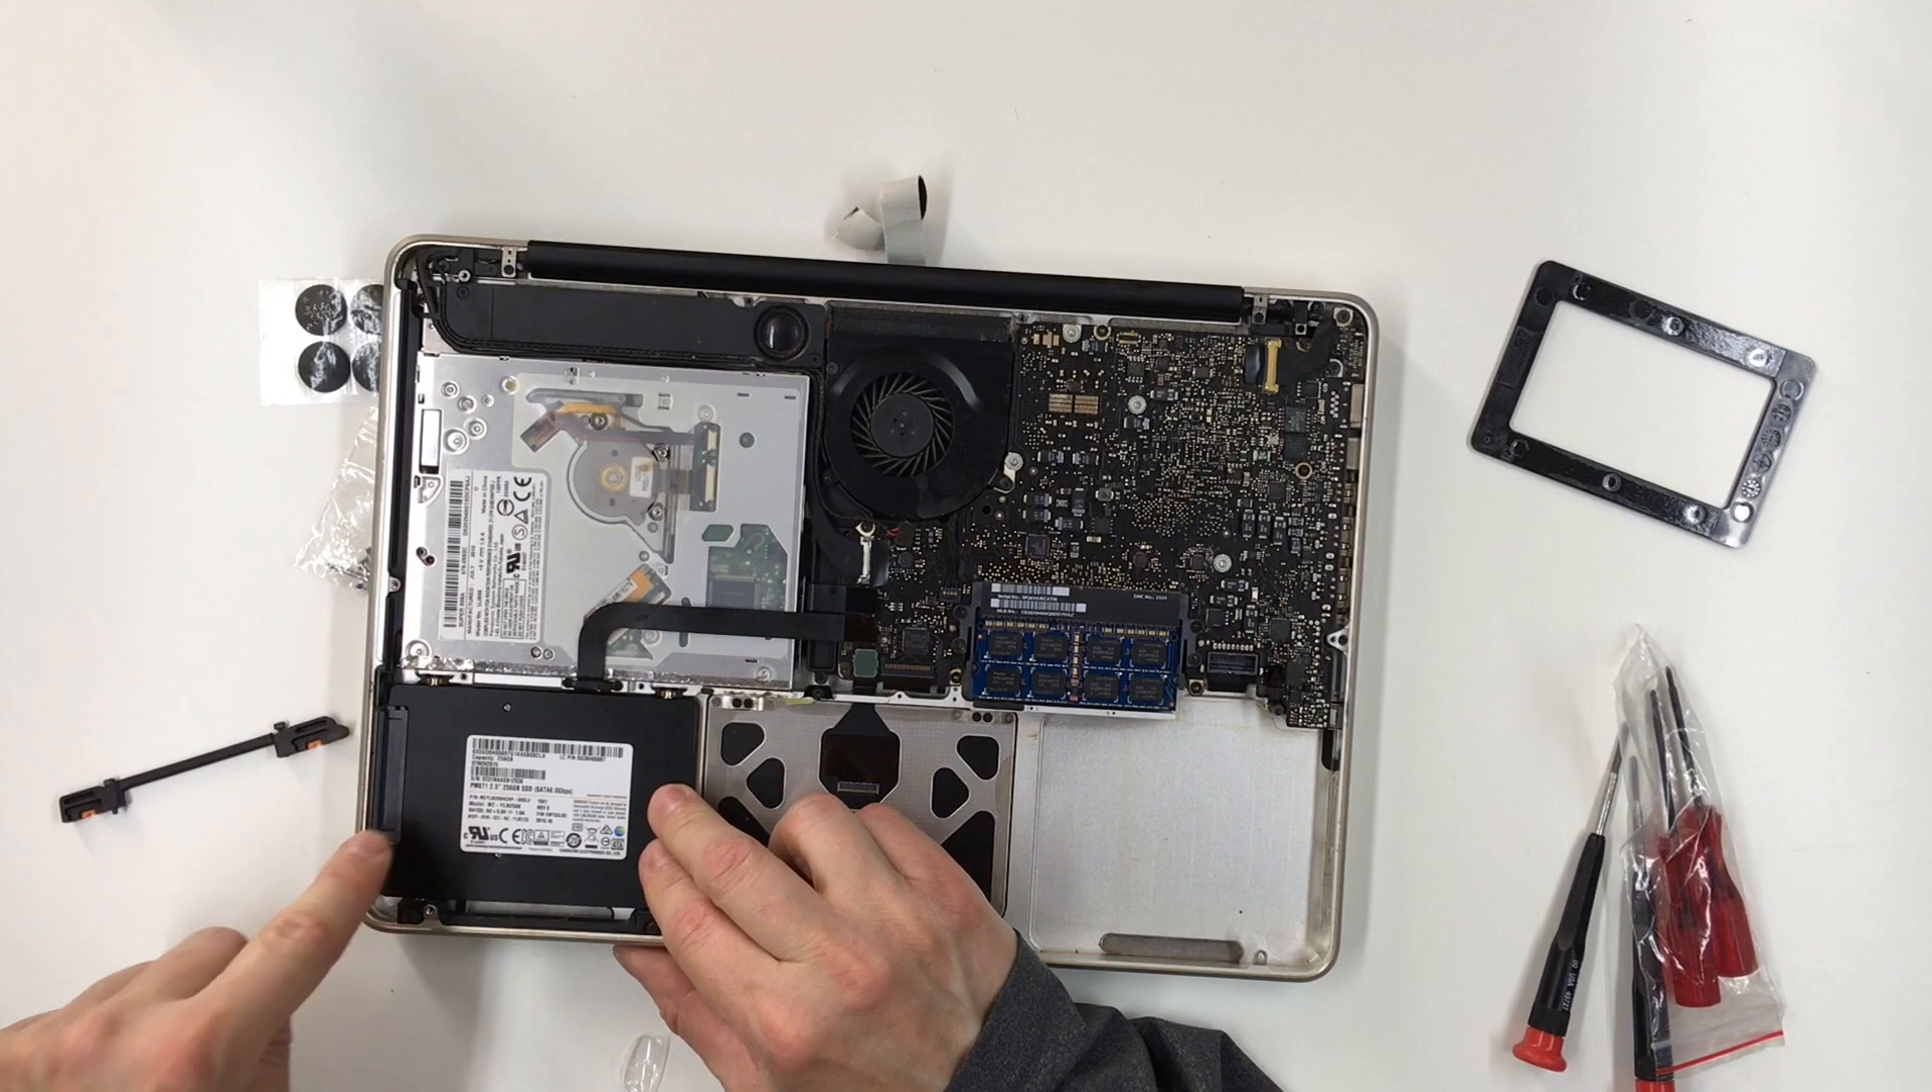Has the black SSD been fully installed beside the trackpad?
No.